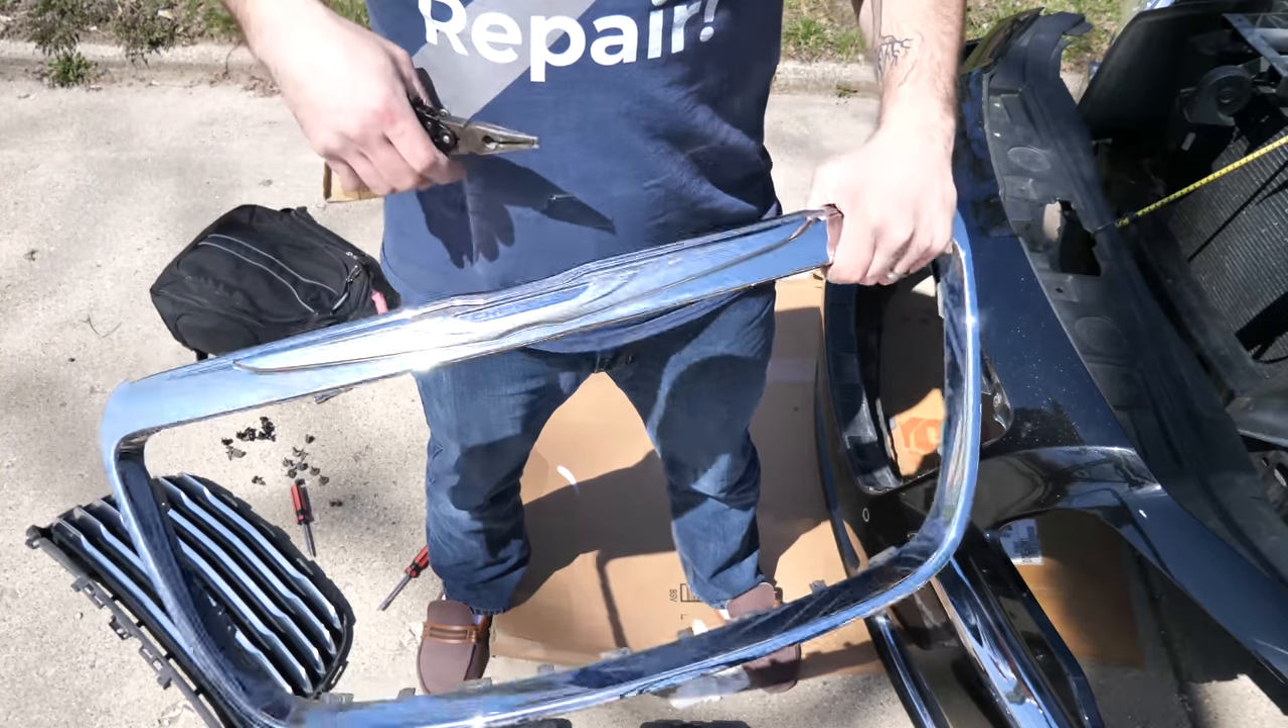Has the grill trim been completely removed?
Yes.